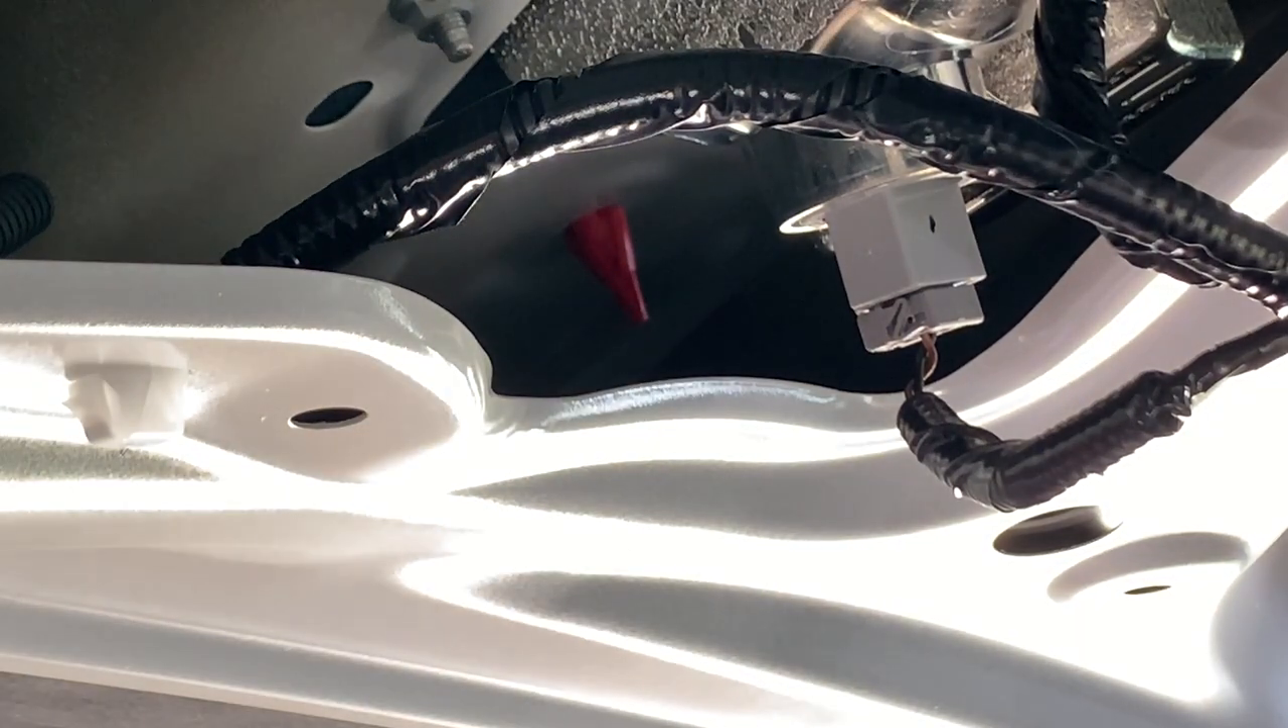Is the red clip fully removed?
No.